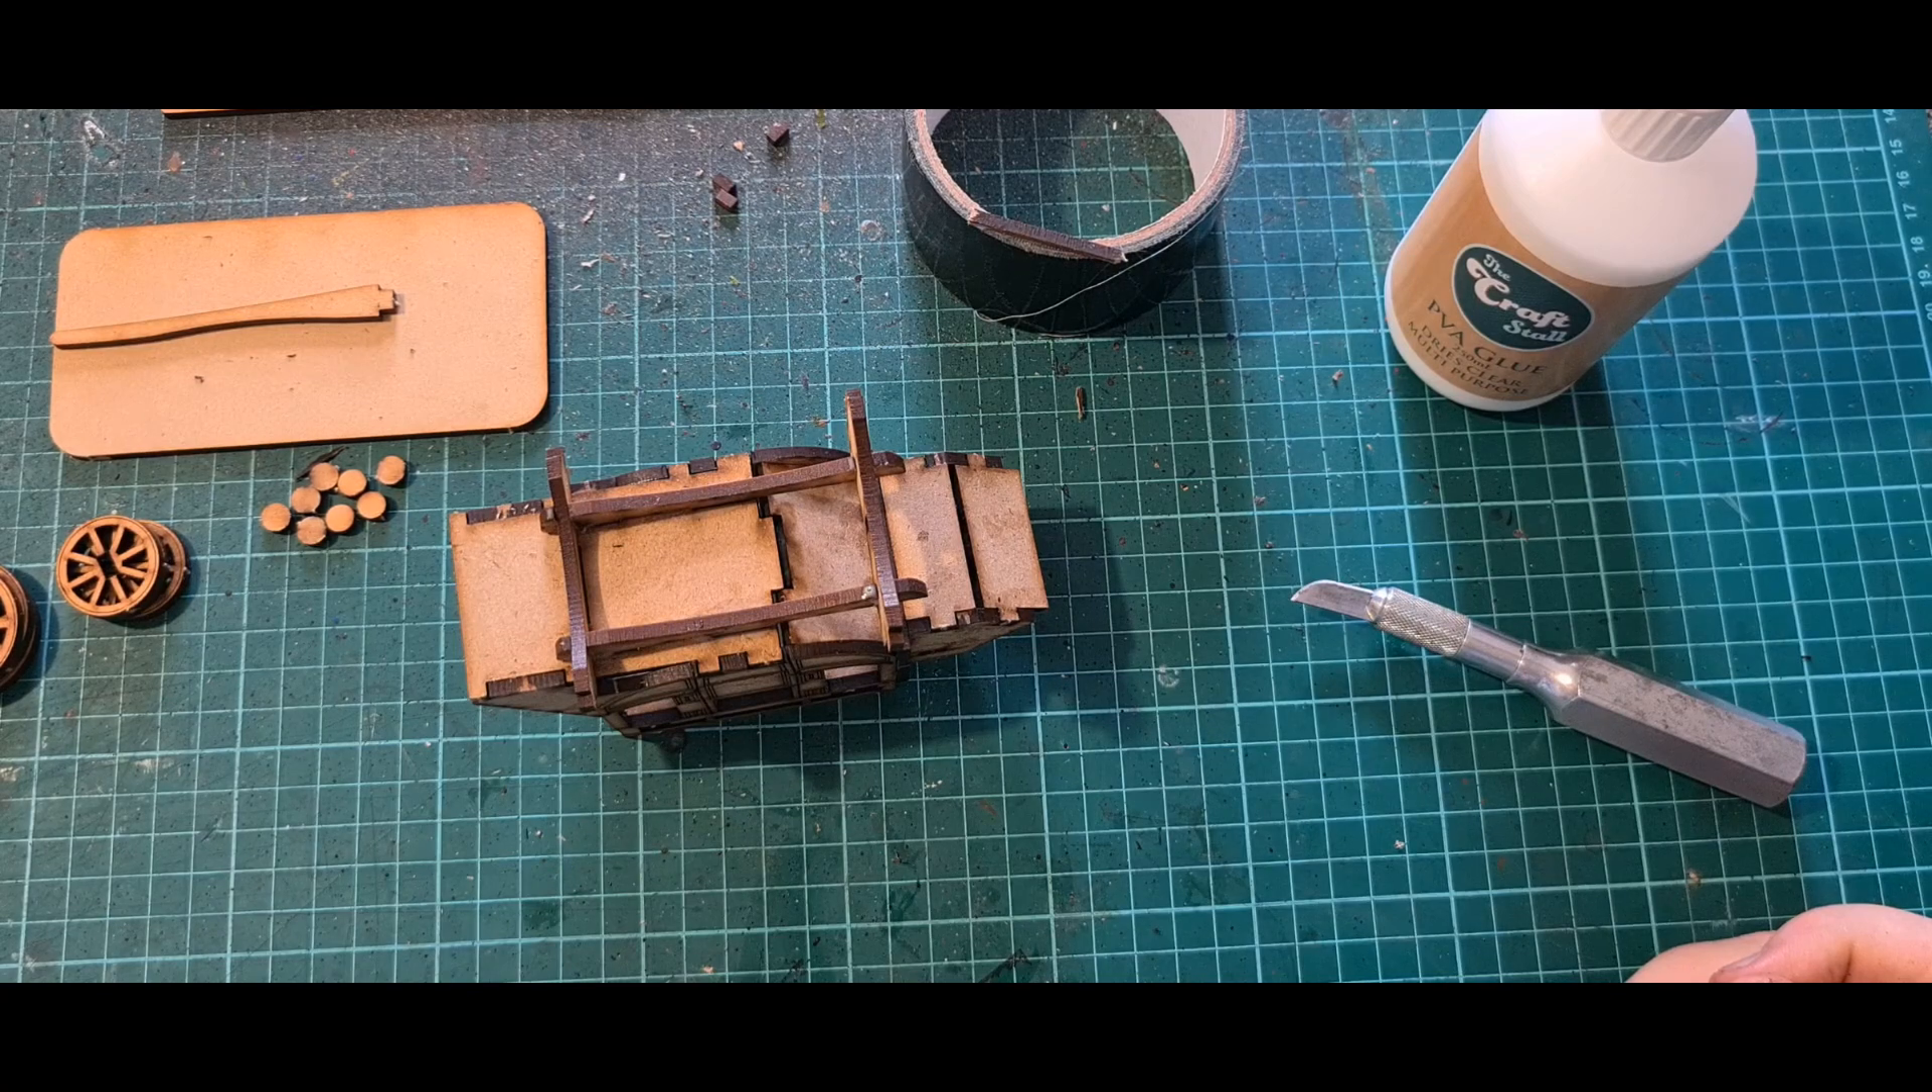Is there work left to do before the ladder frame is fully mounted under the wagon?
No.